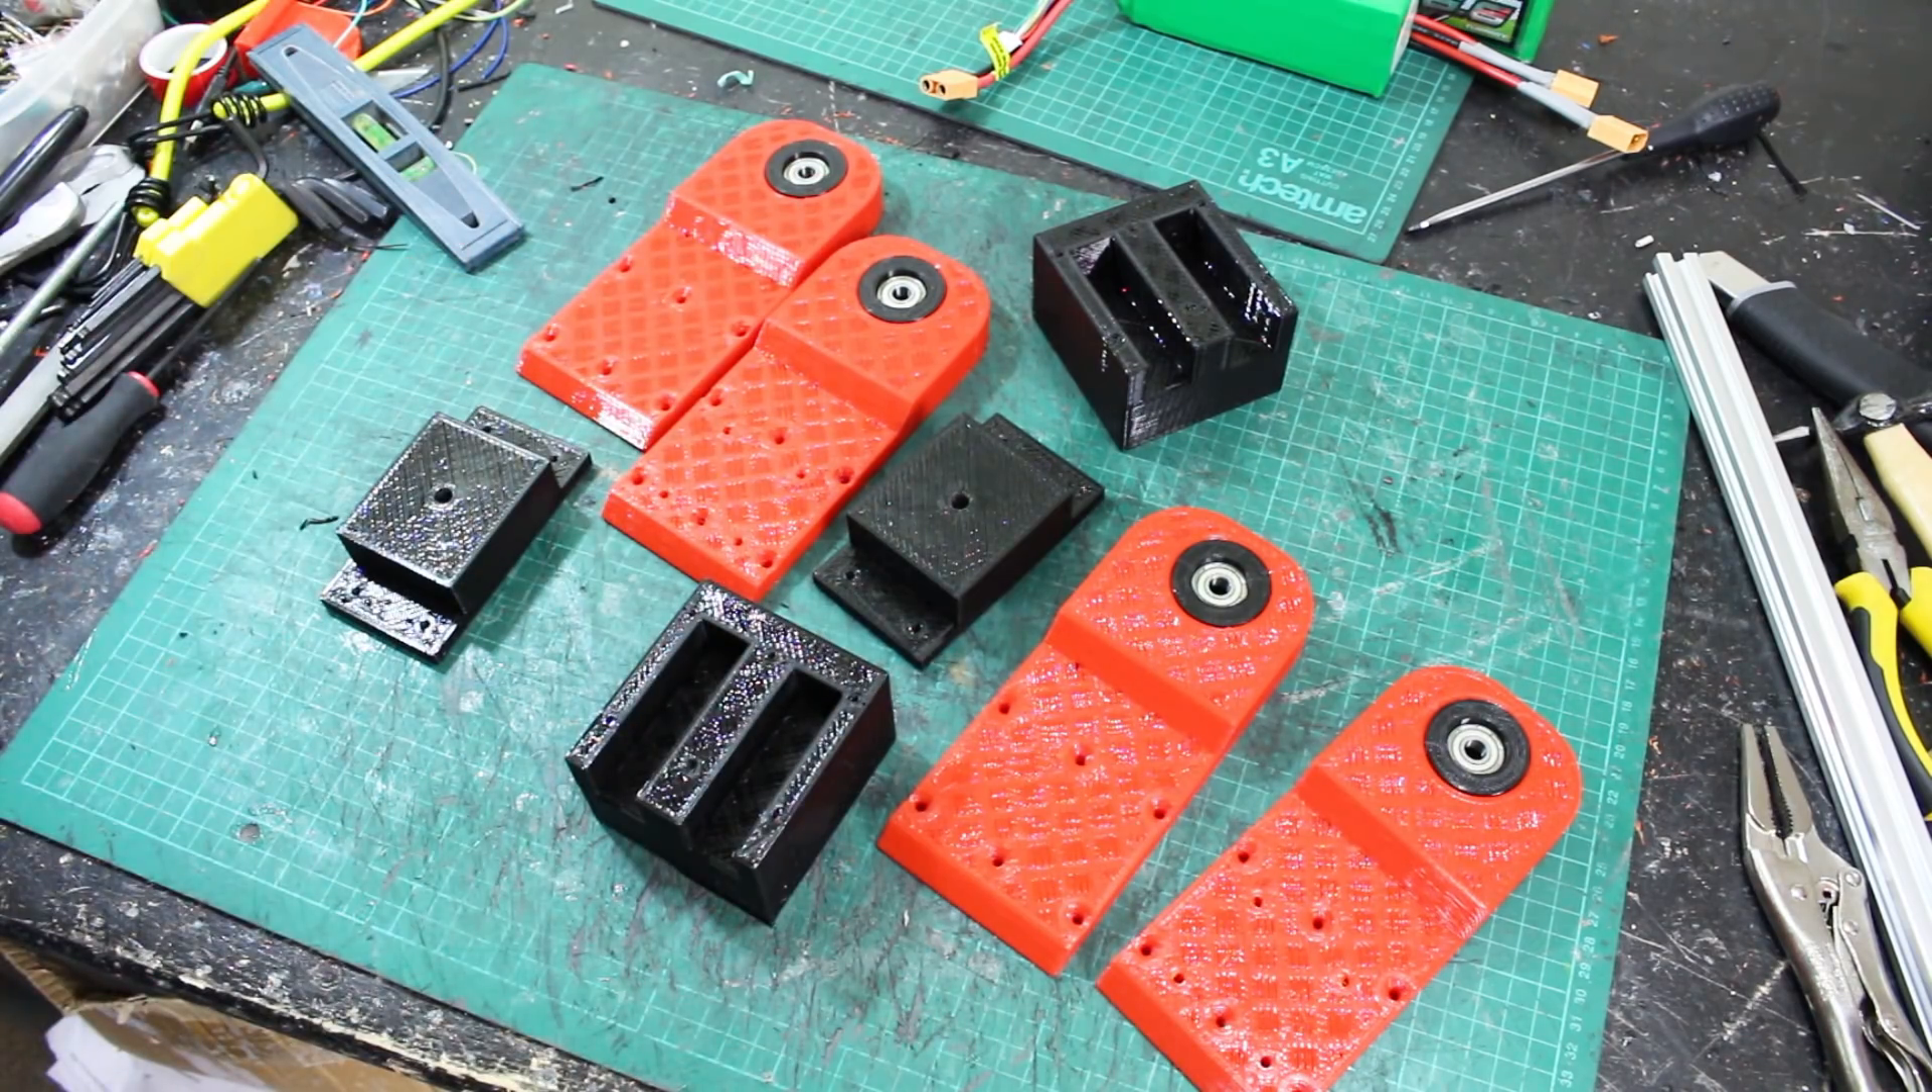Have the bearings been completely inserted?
Yes.